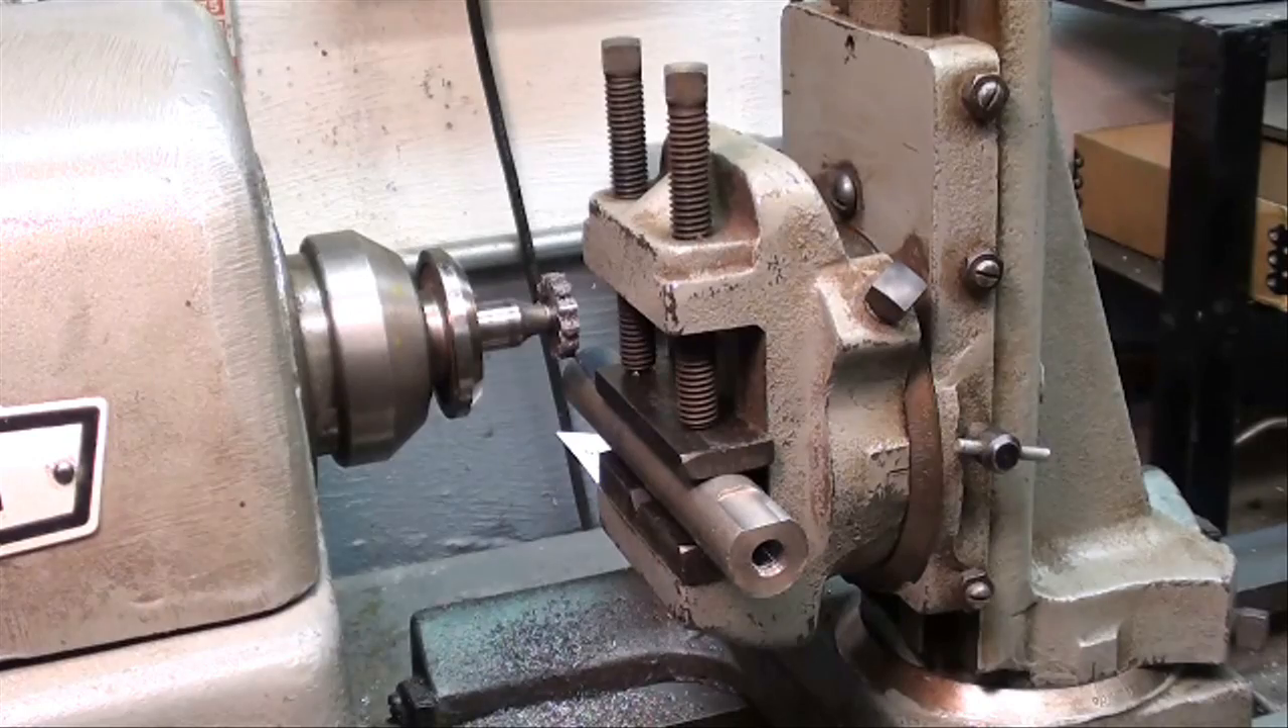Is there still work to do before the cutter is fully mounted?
No.